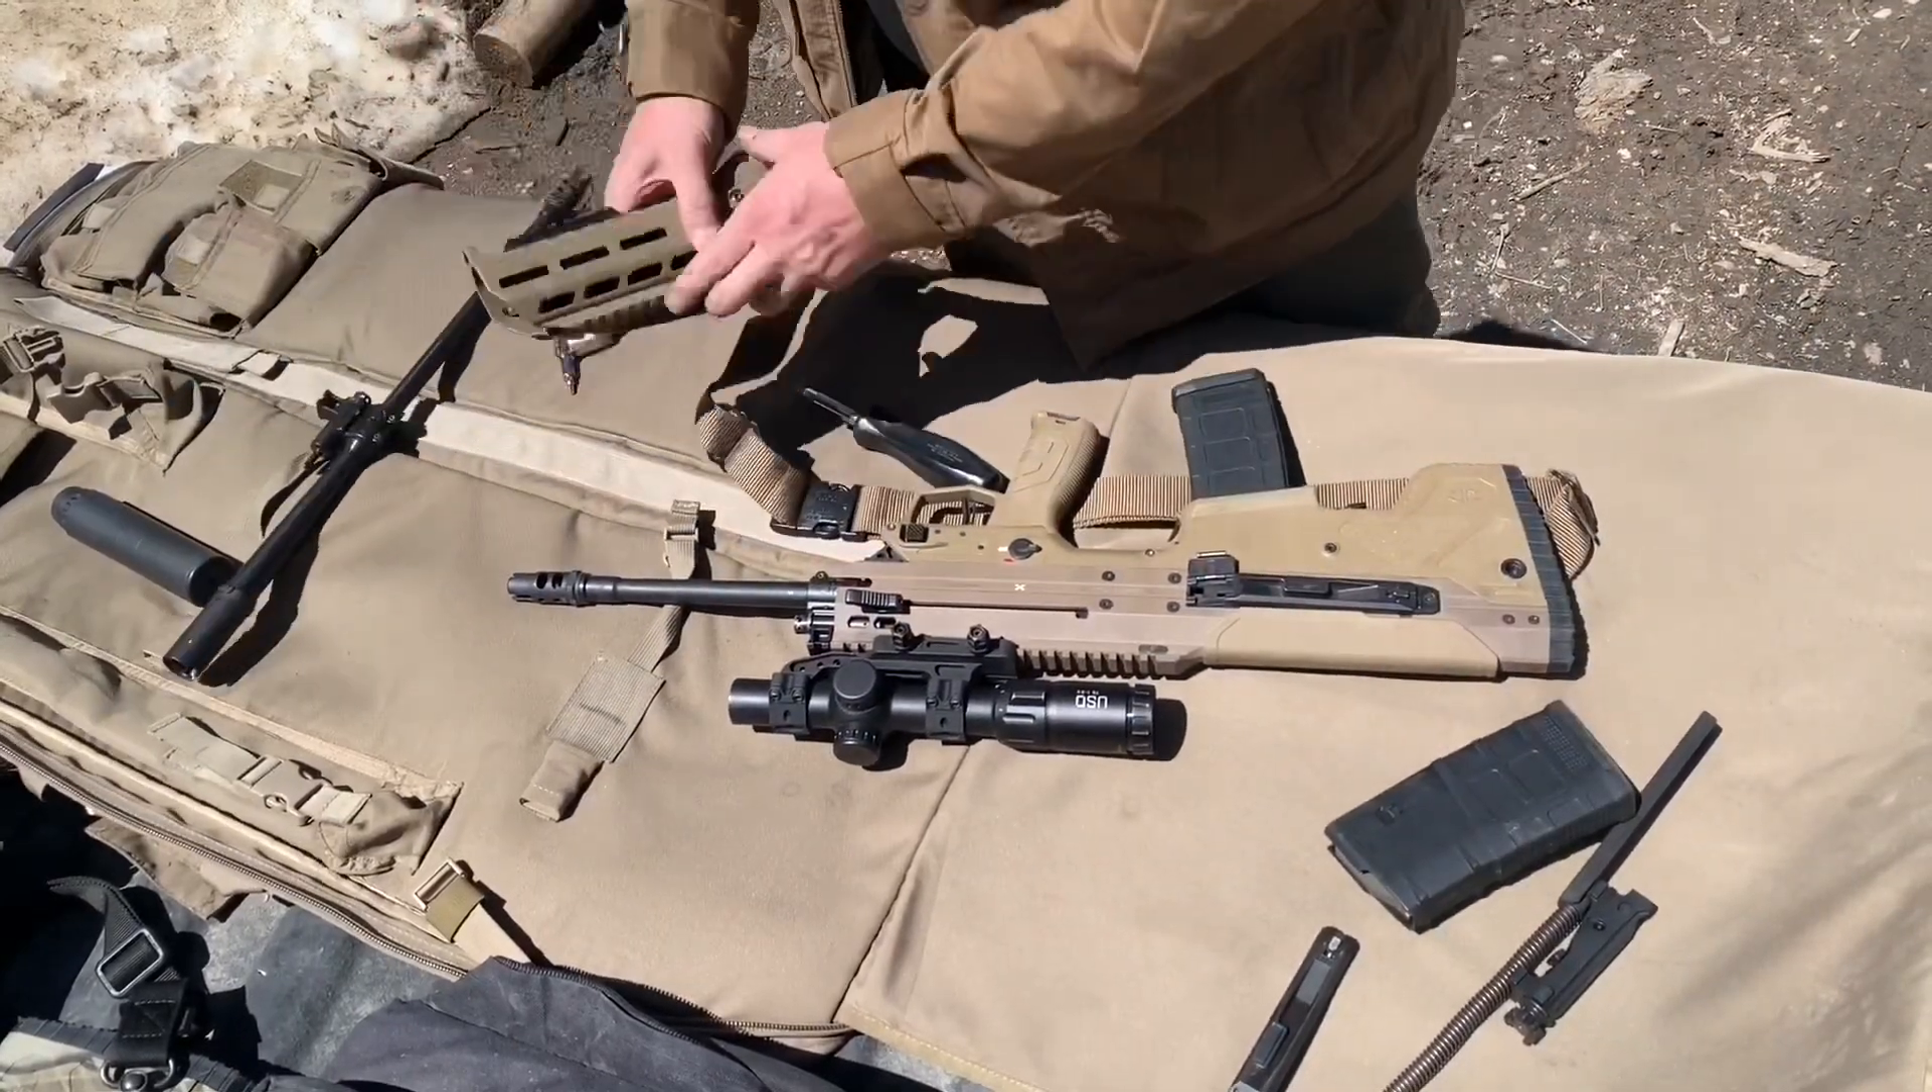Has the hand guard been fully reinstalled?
No.